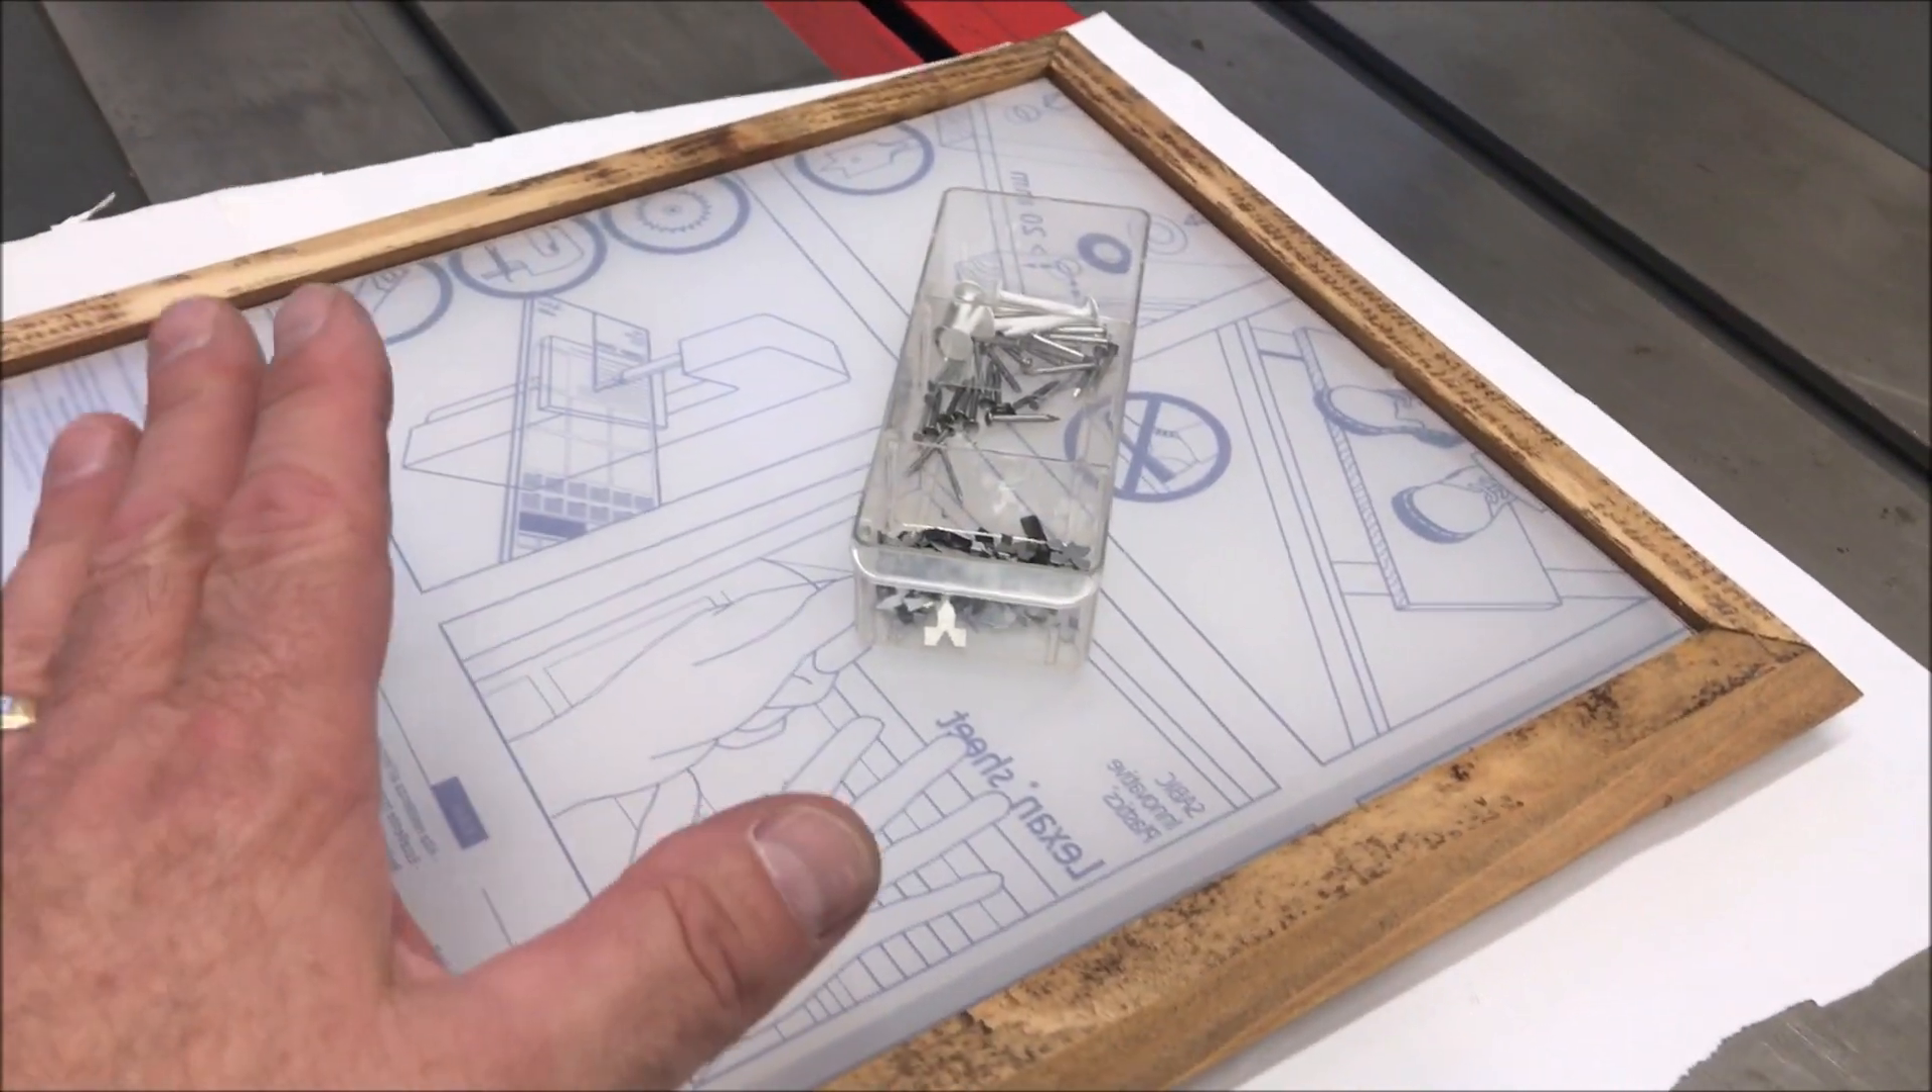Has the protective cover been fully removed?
No.